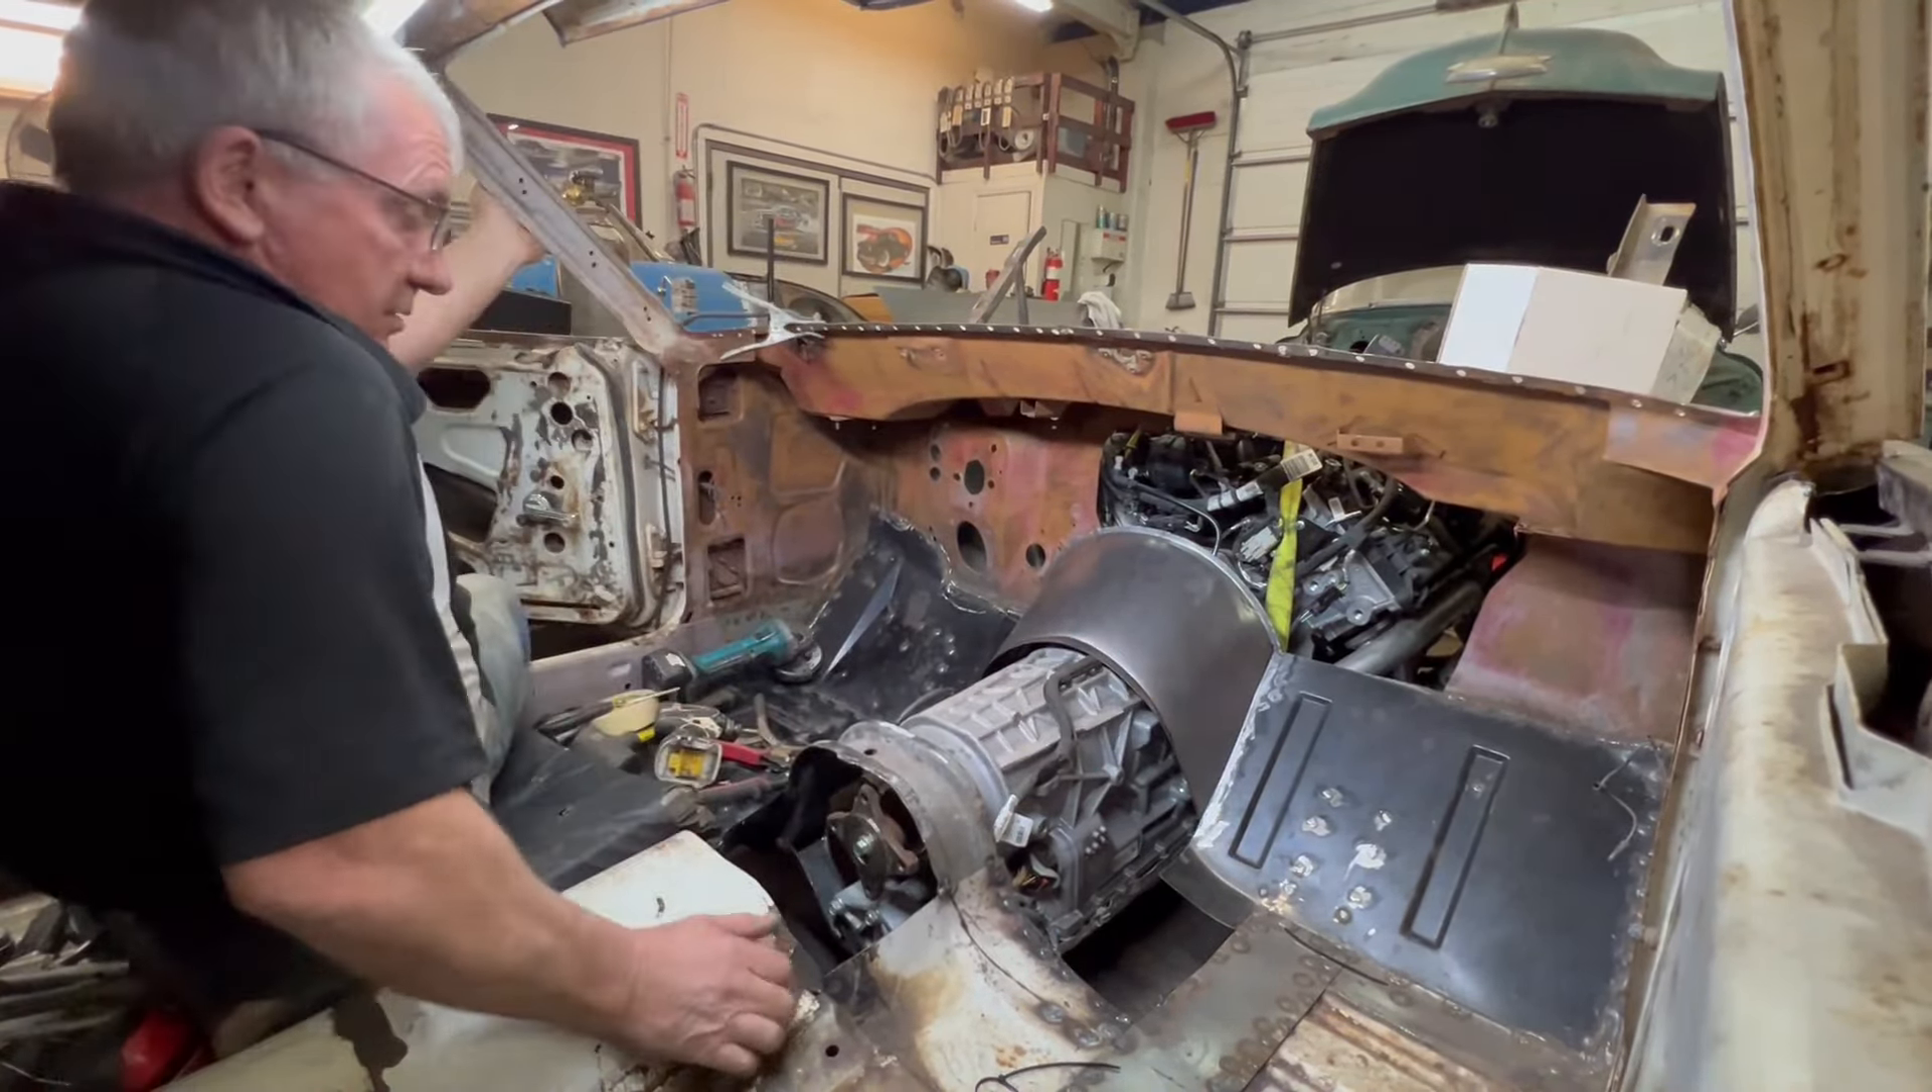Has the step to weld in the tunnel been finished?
No.